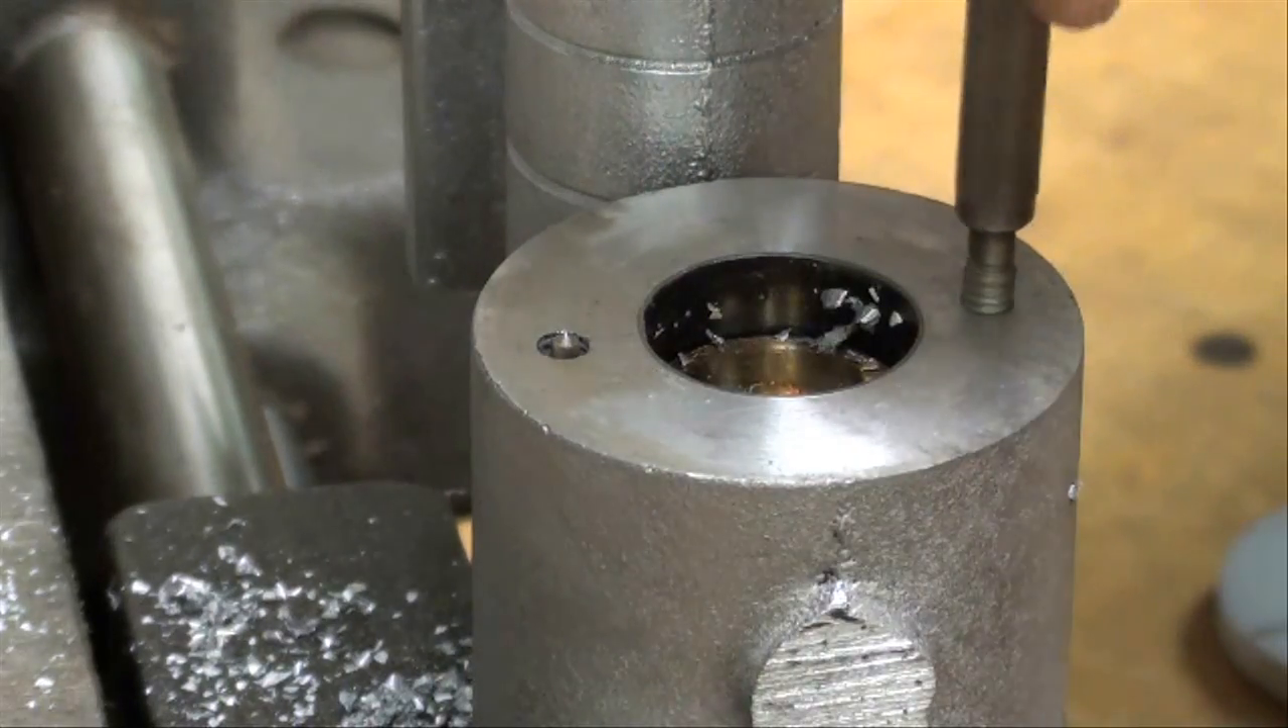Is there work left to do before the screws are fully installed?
Yes.